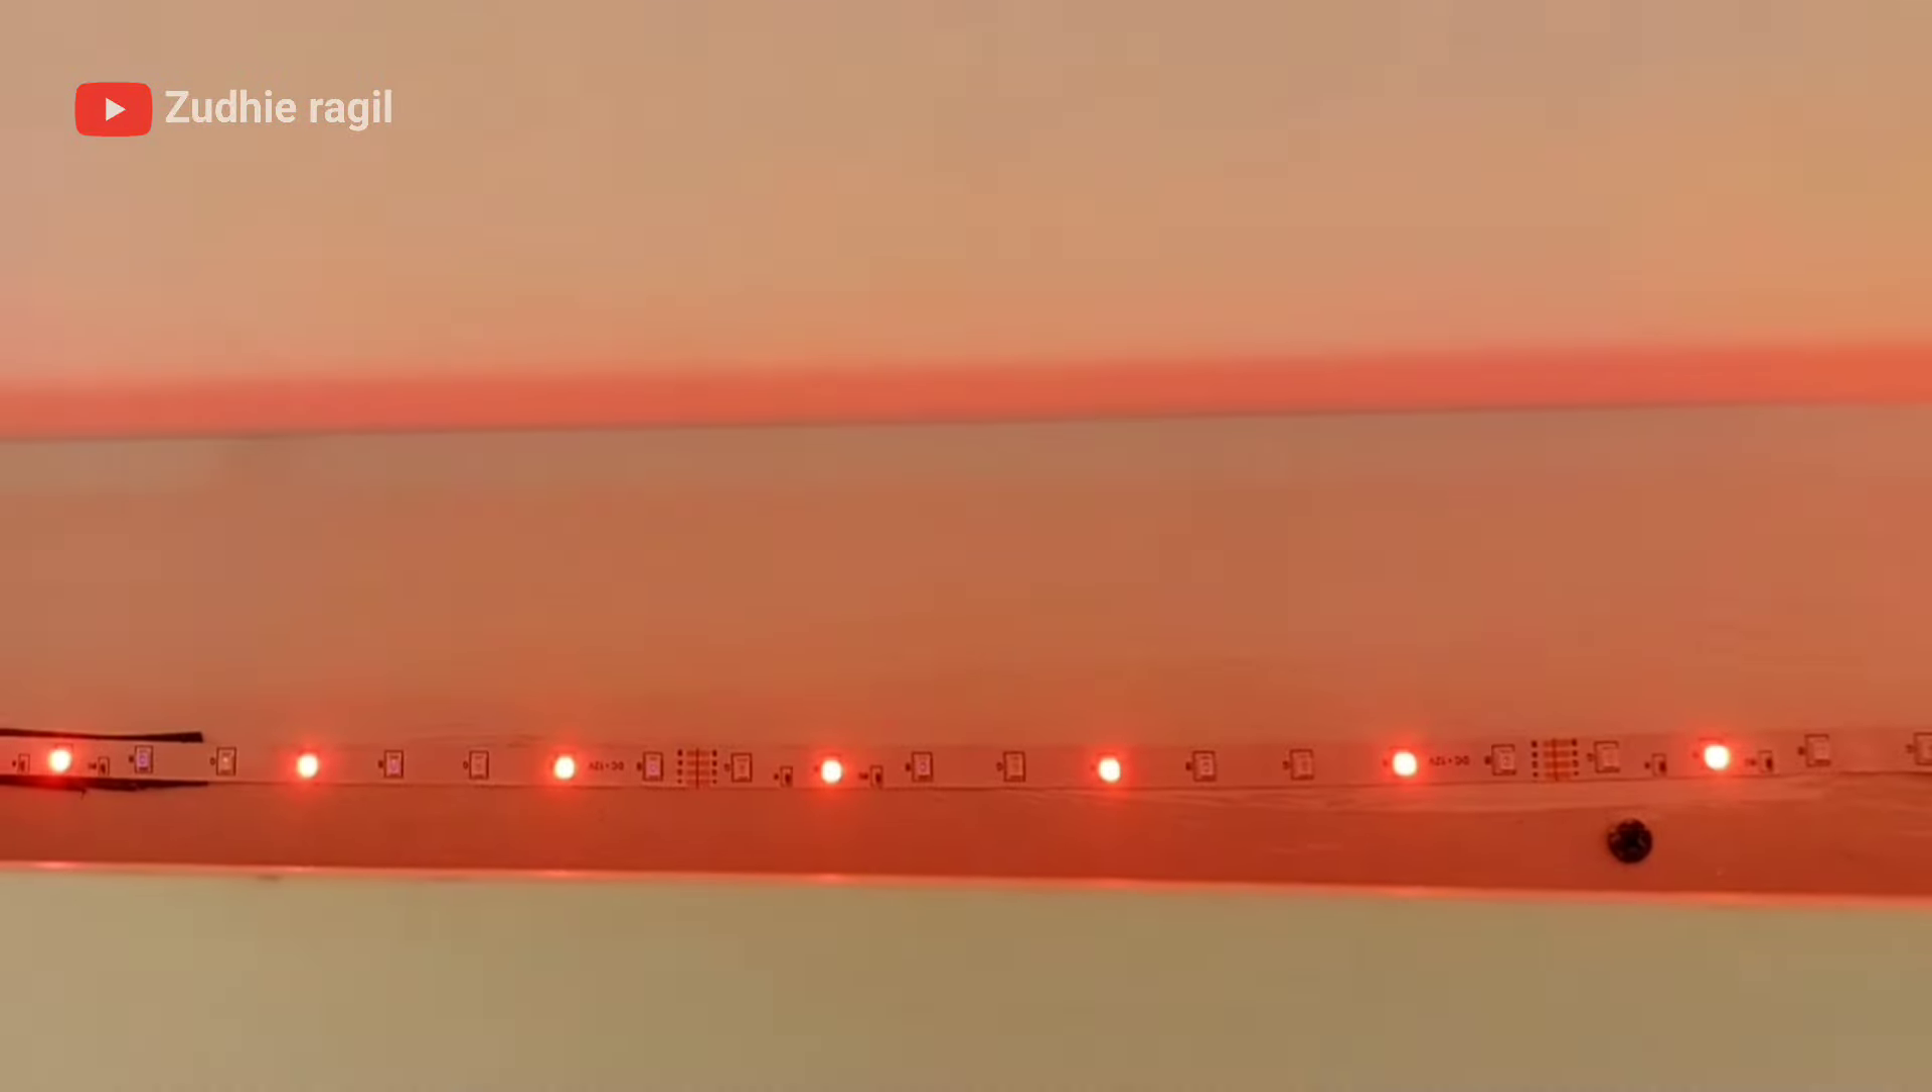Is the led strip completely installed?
Yes.